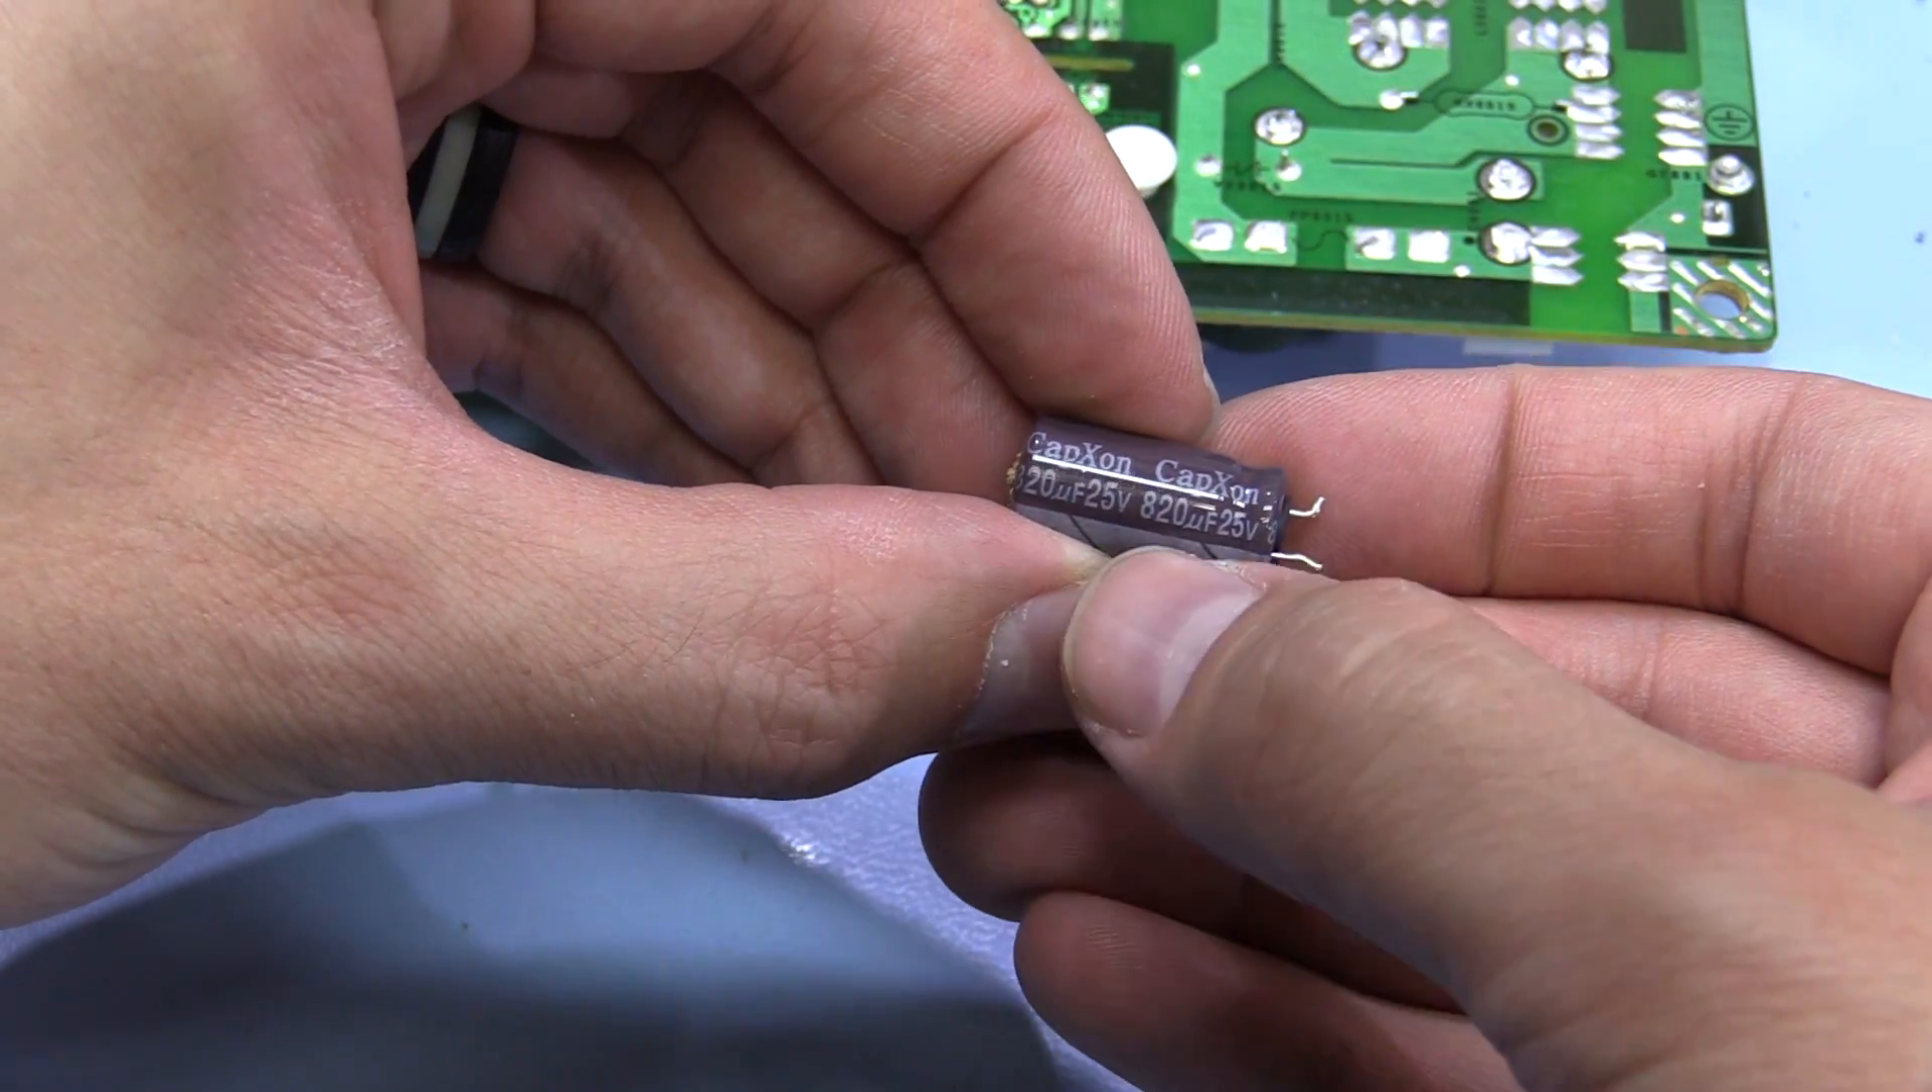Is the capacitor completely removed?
Yes.